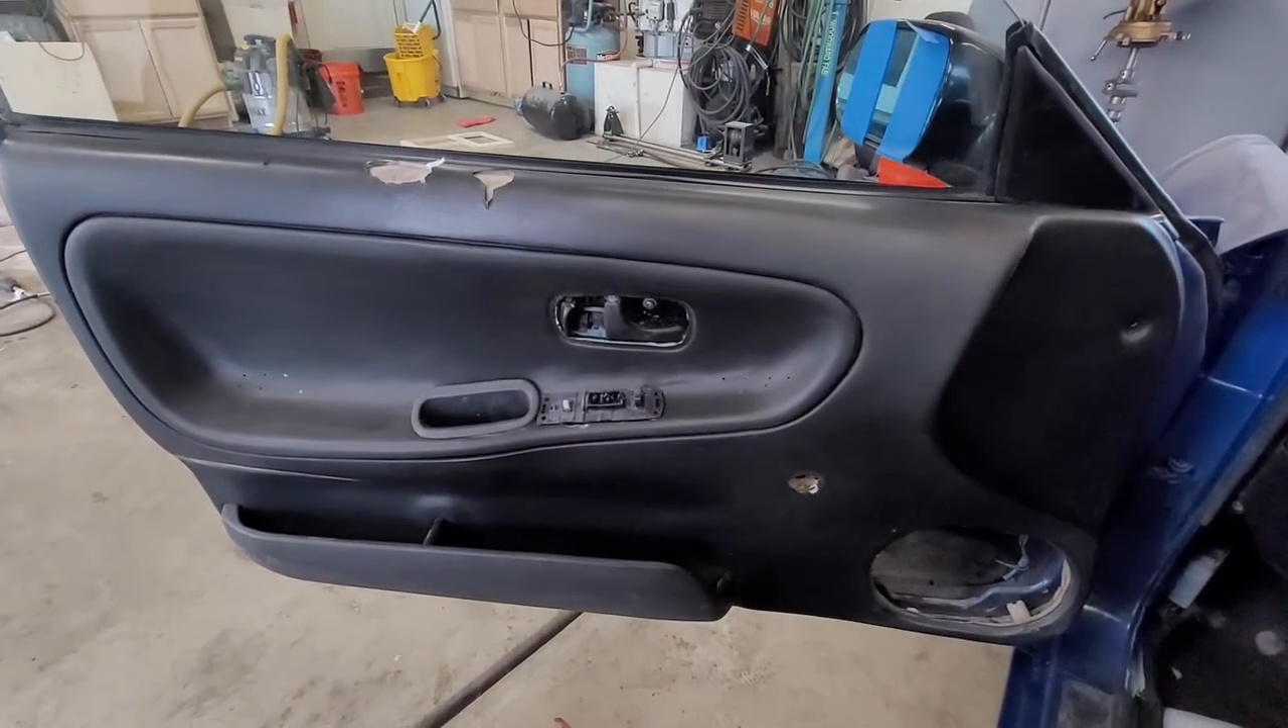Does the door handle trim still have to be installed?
Yes.